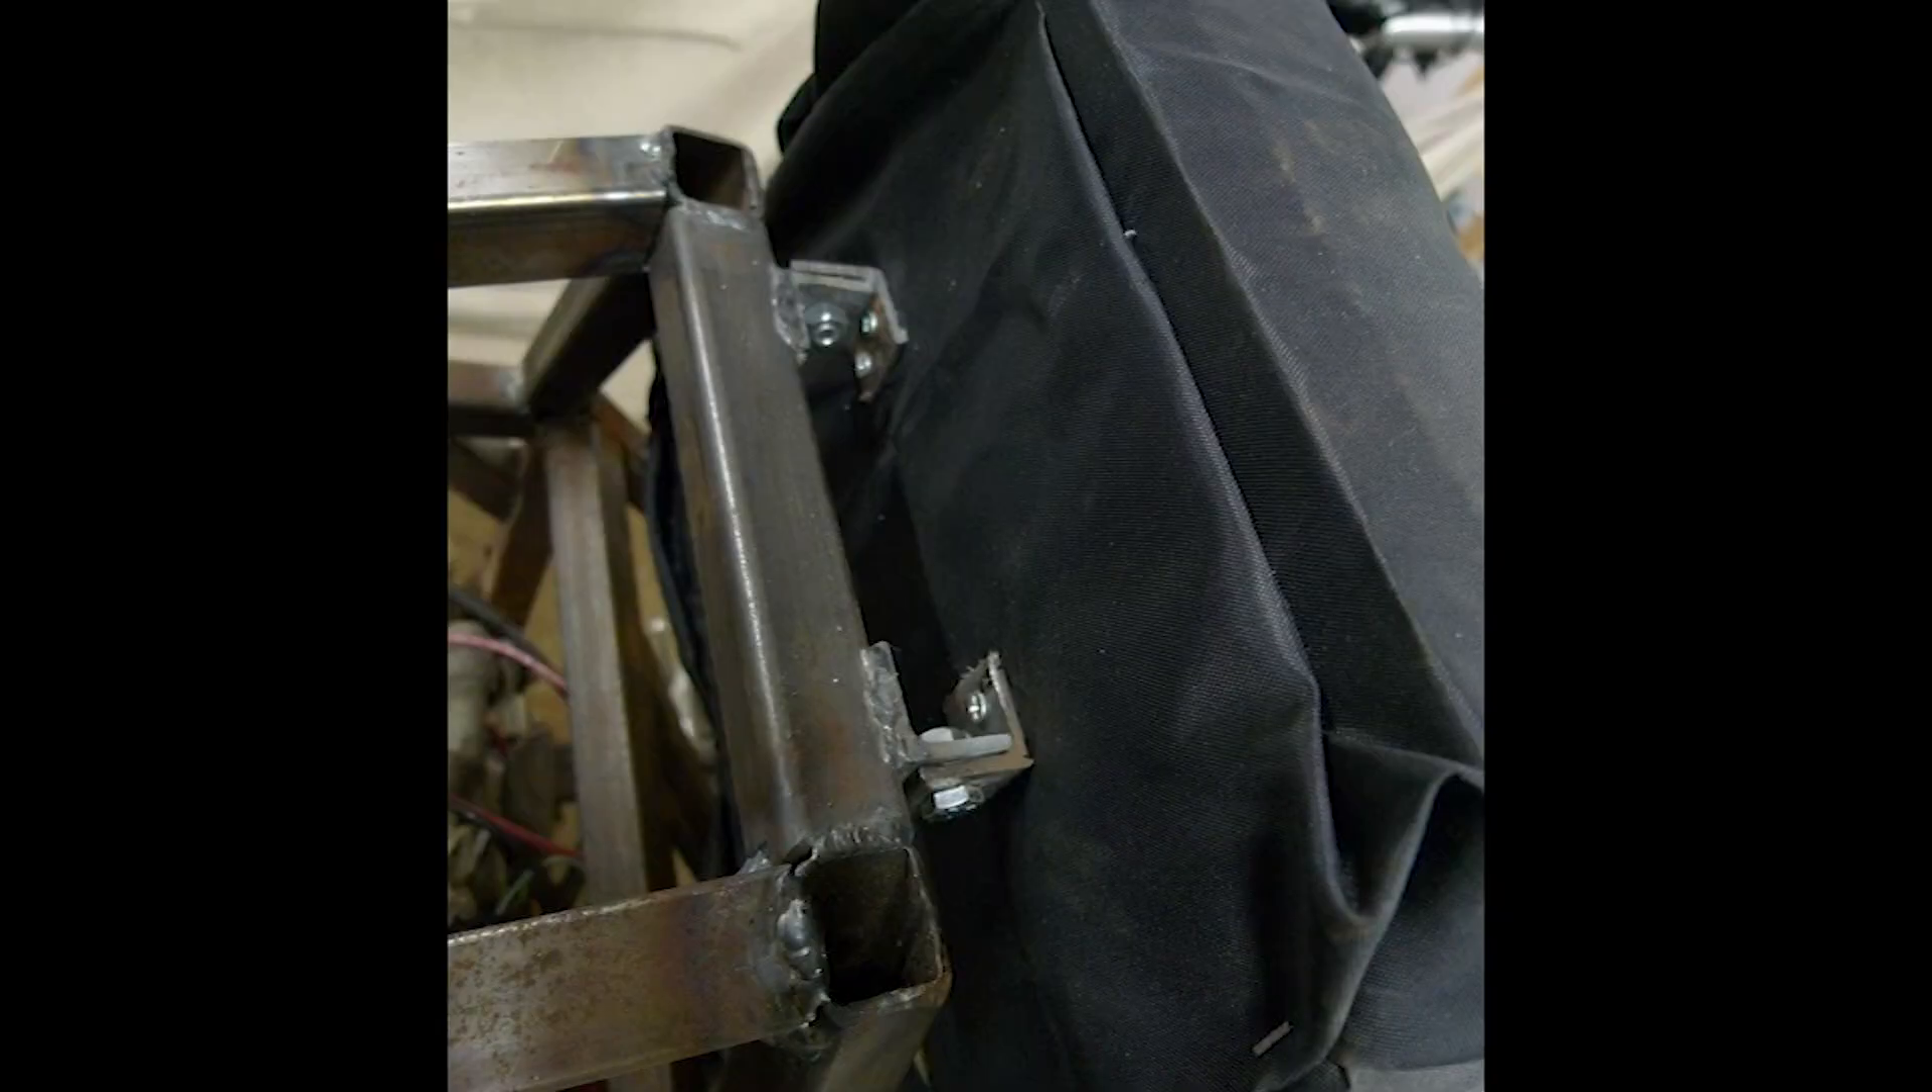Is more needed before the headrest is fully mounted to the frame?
No.